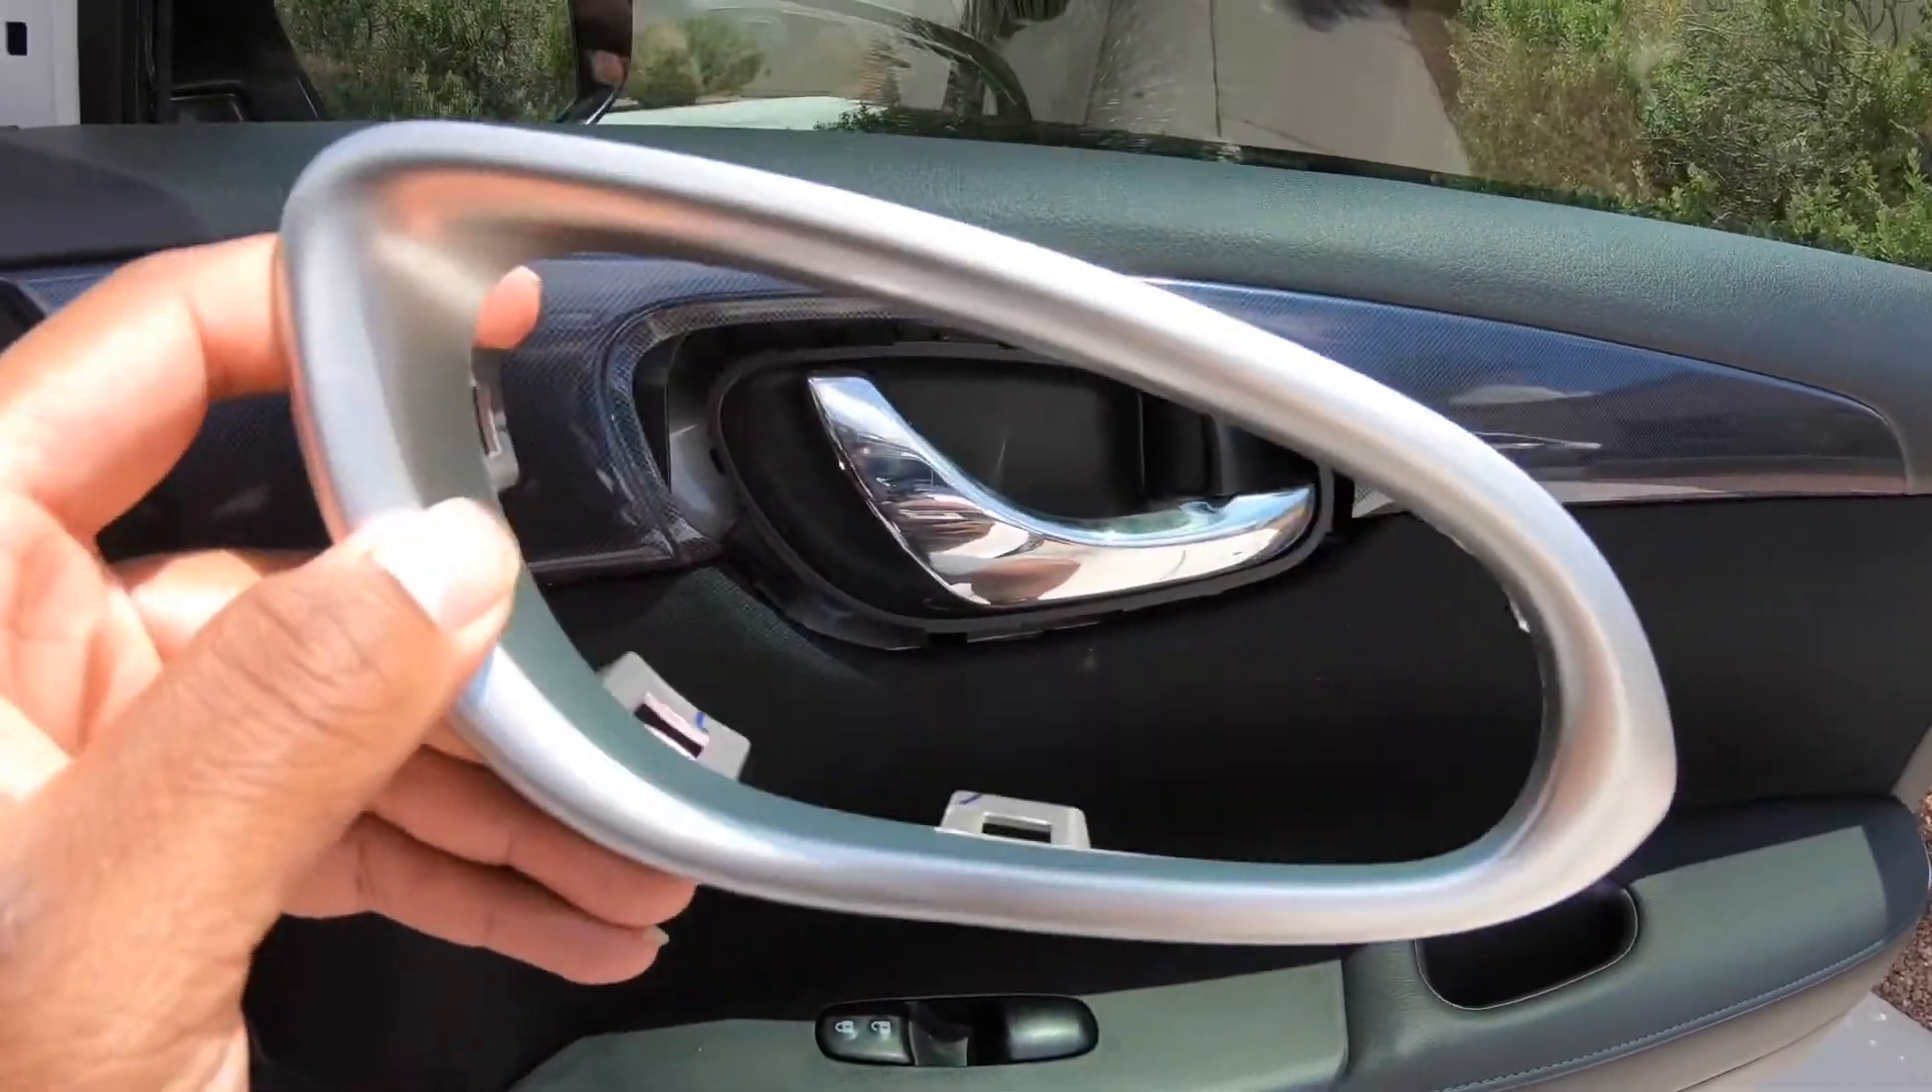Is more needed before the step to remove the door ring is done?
No.